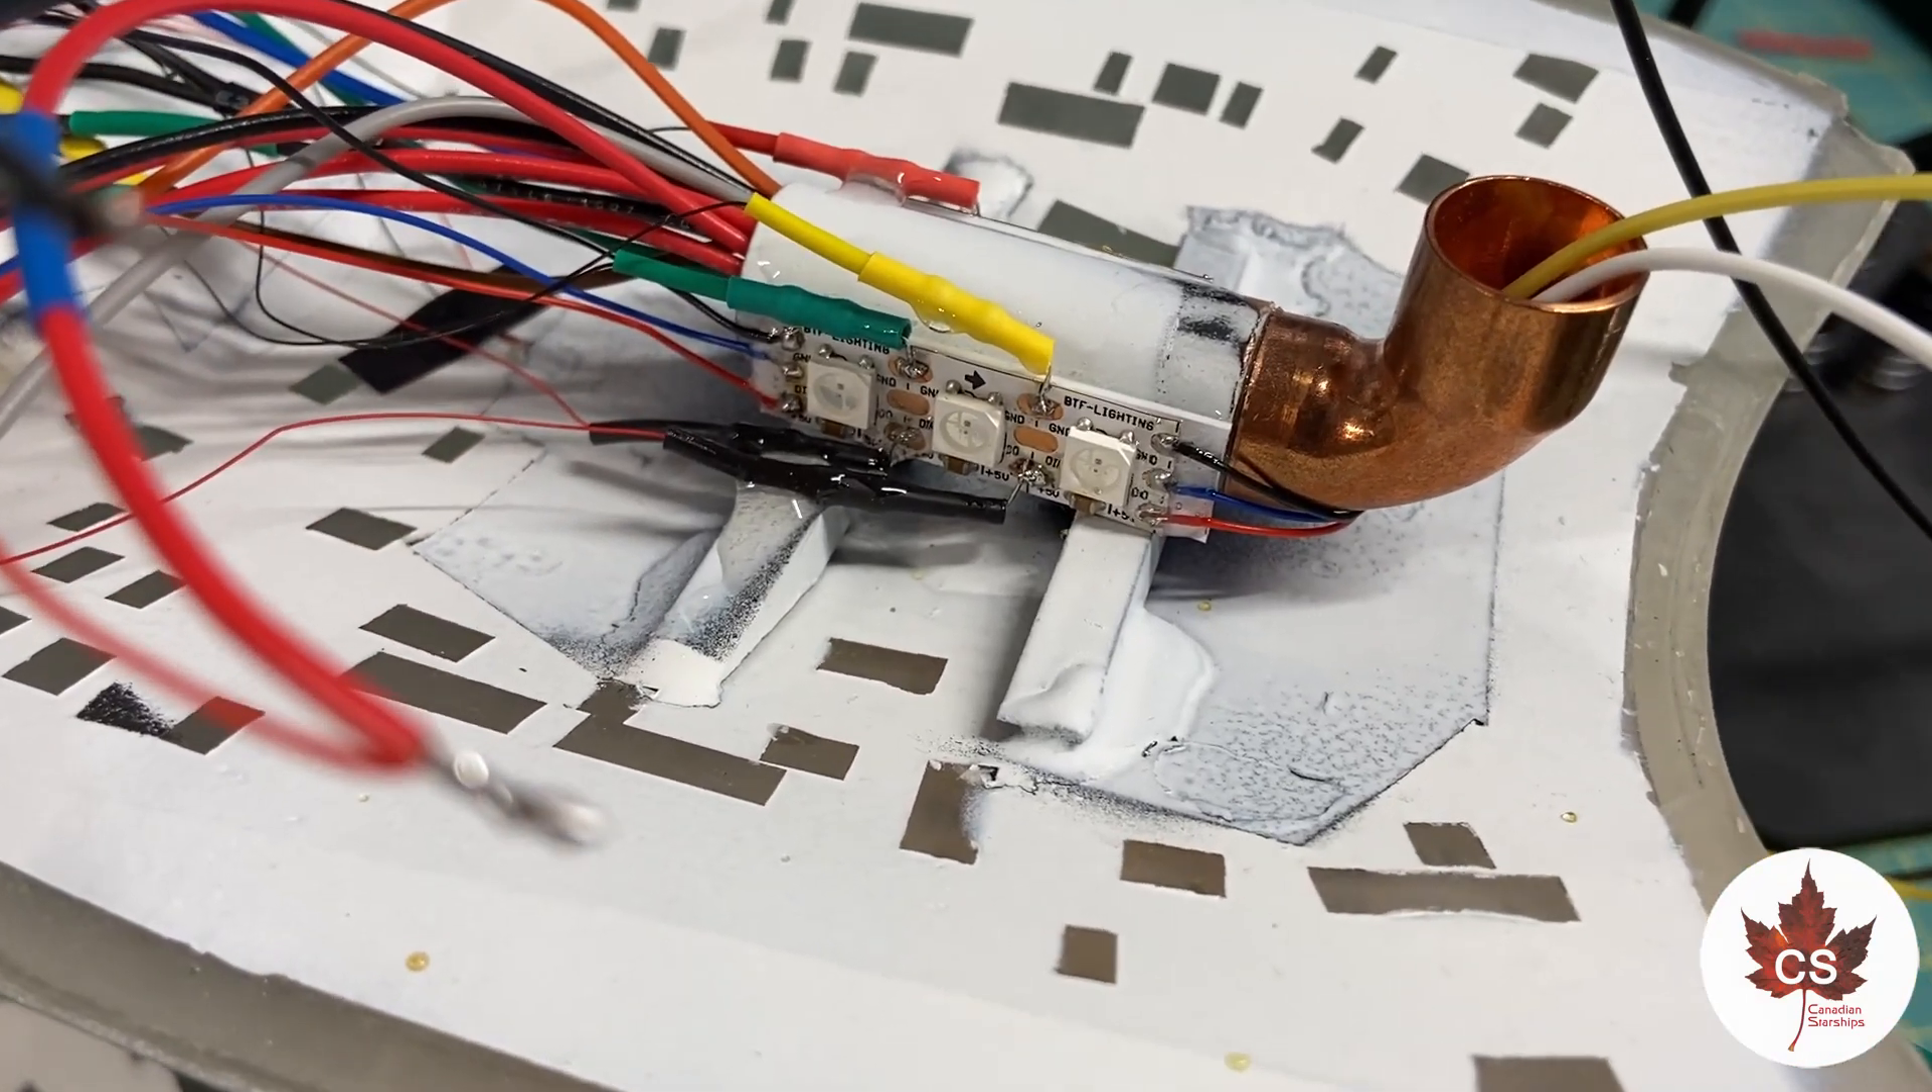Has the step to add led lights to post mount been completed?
Yes.